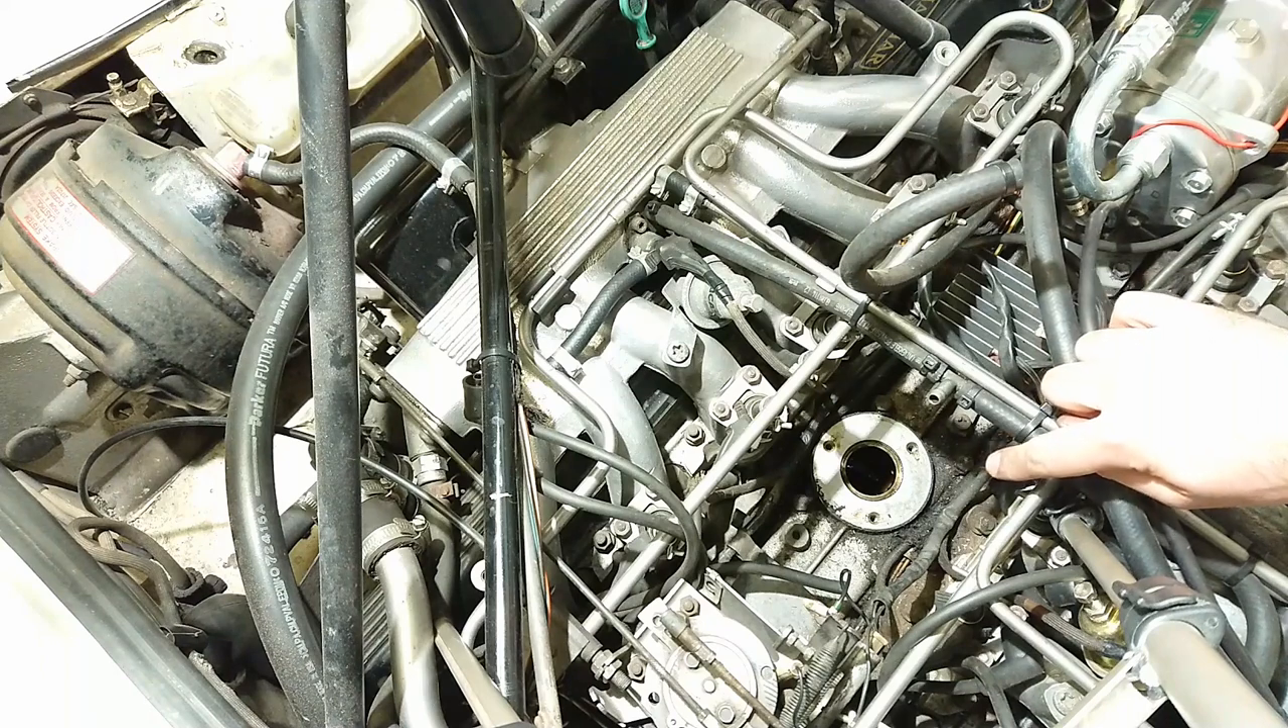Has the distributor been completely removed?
Yes.